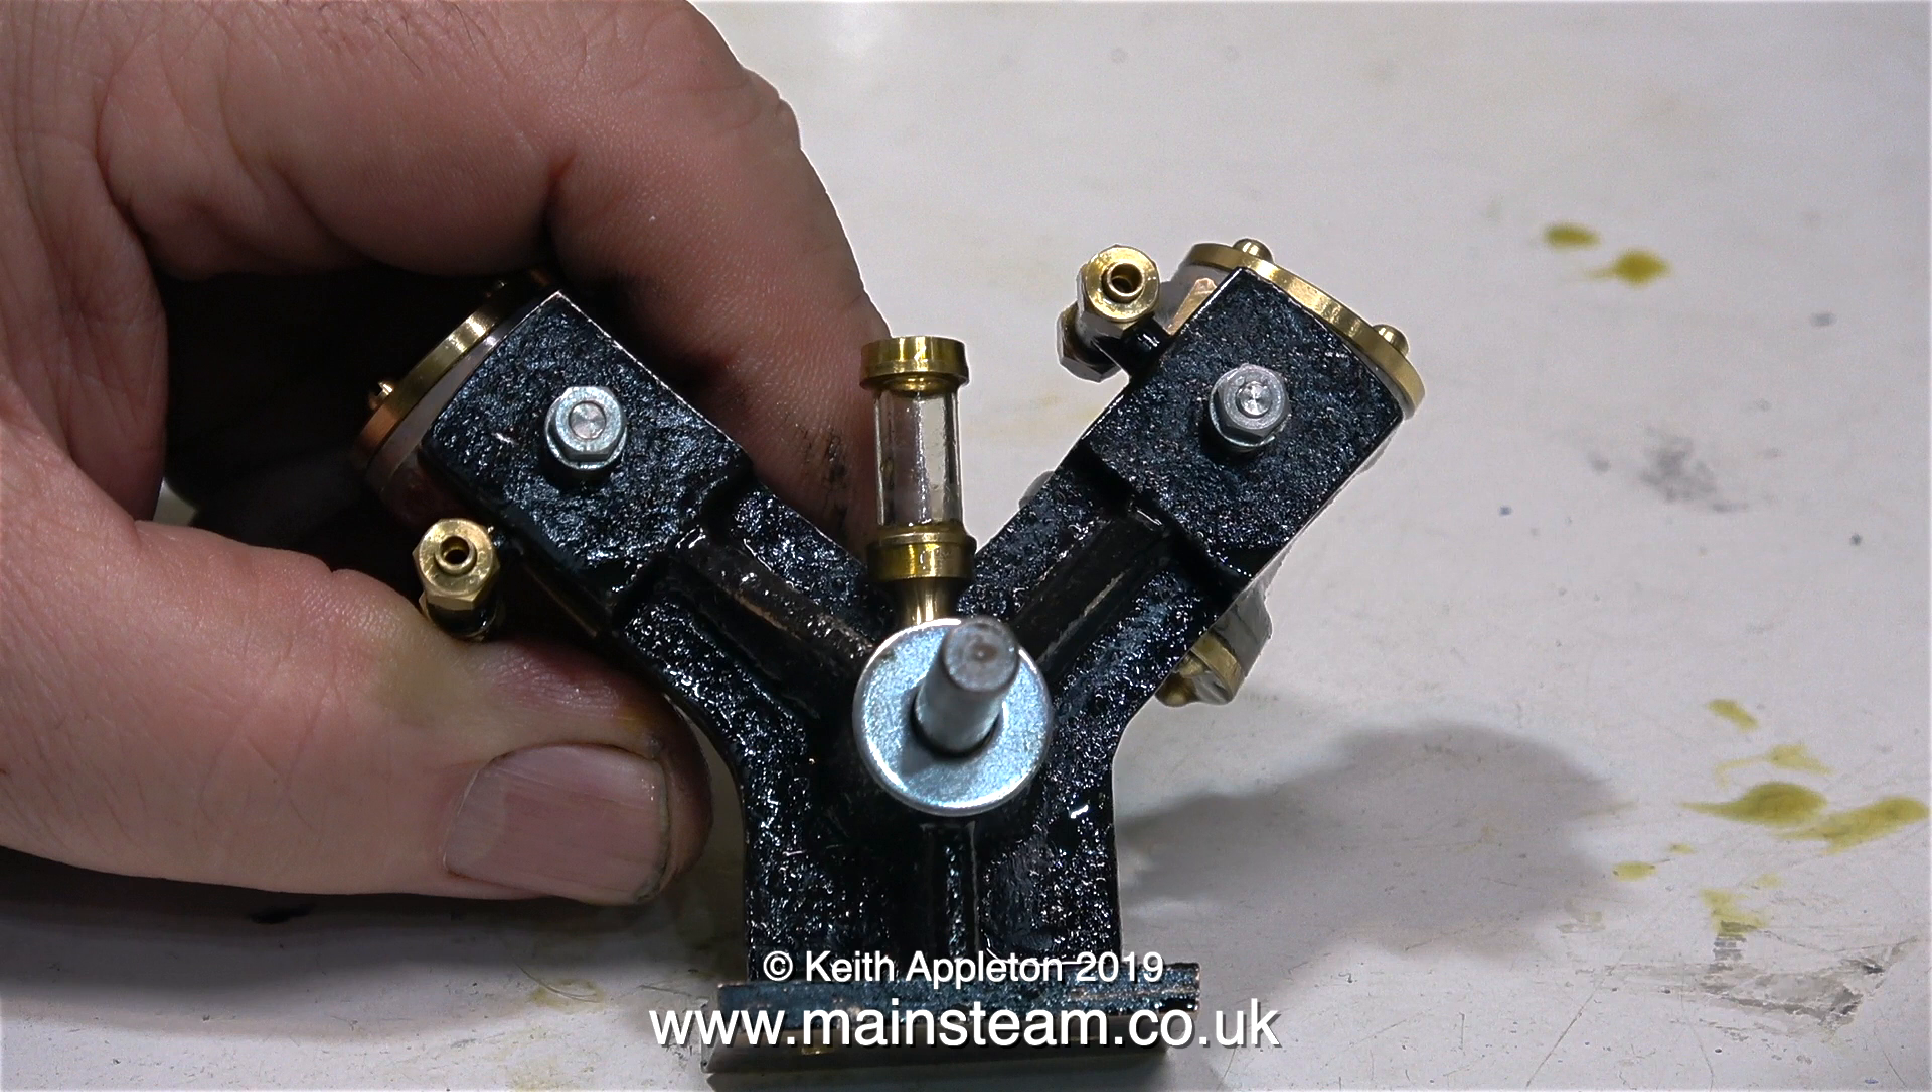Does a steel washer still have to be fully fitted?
No.